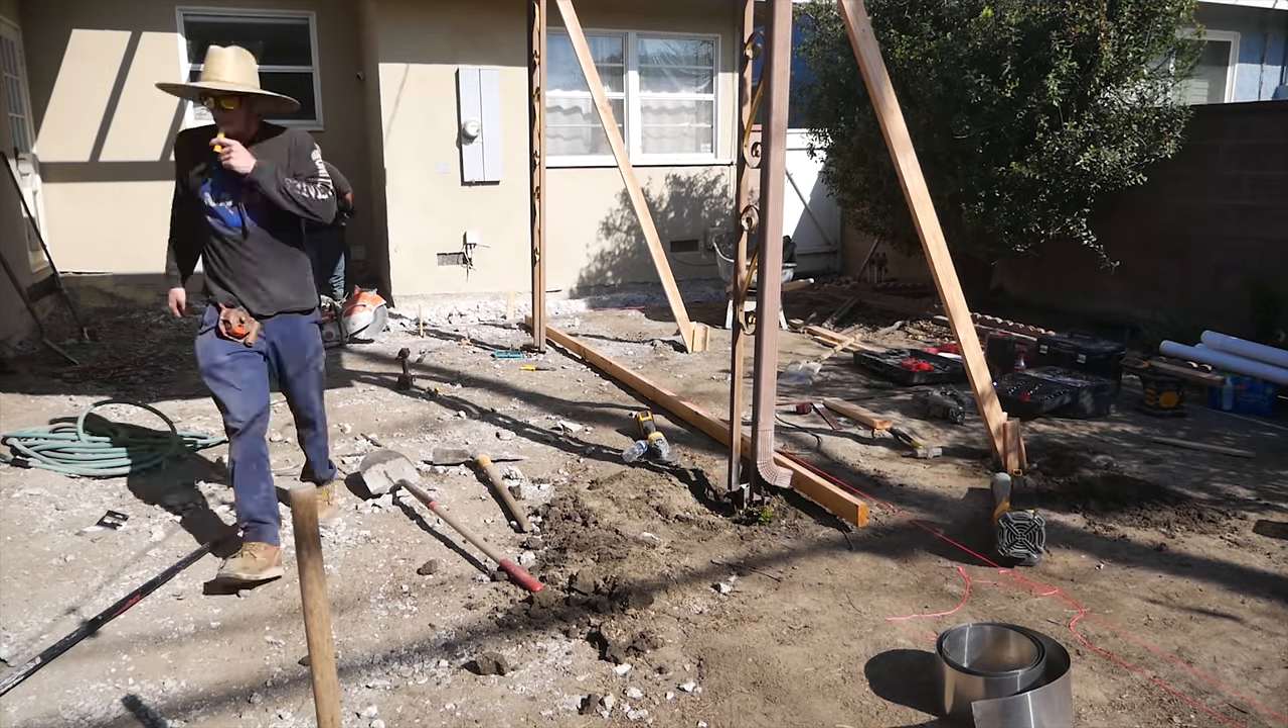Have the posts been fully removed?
No.